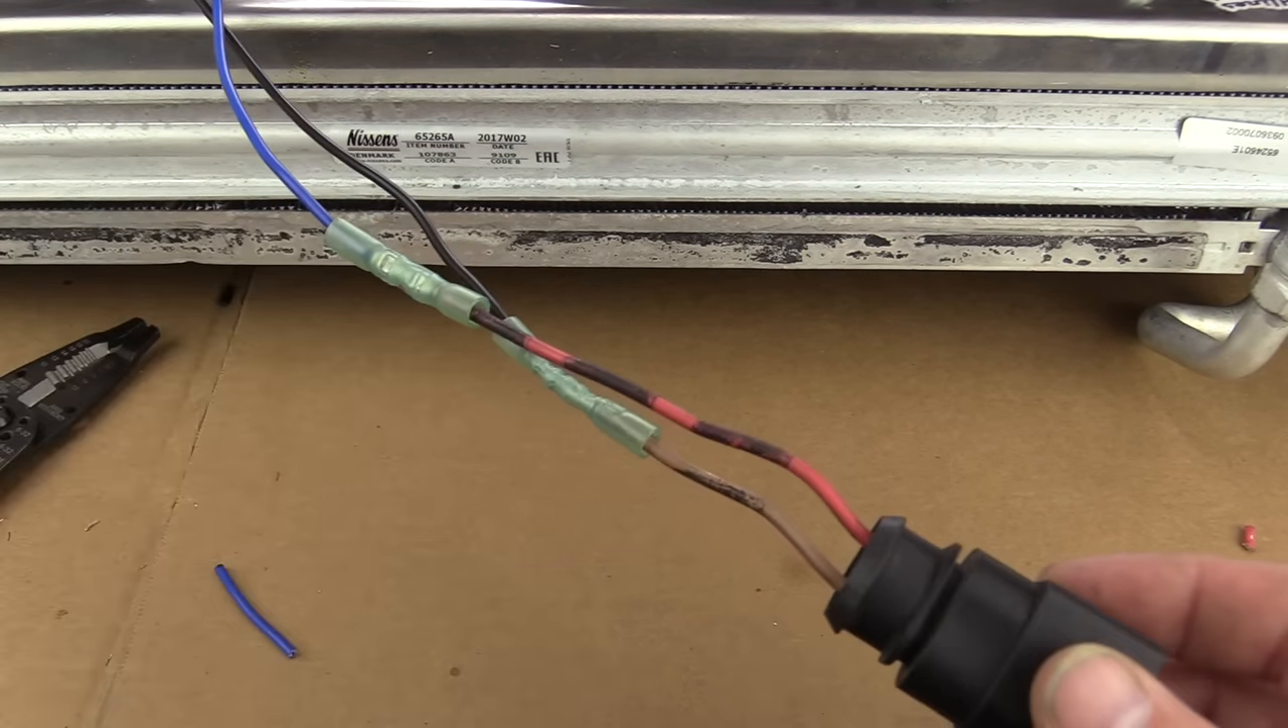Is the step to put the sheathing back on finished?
No.